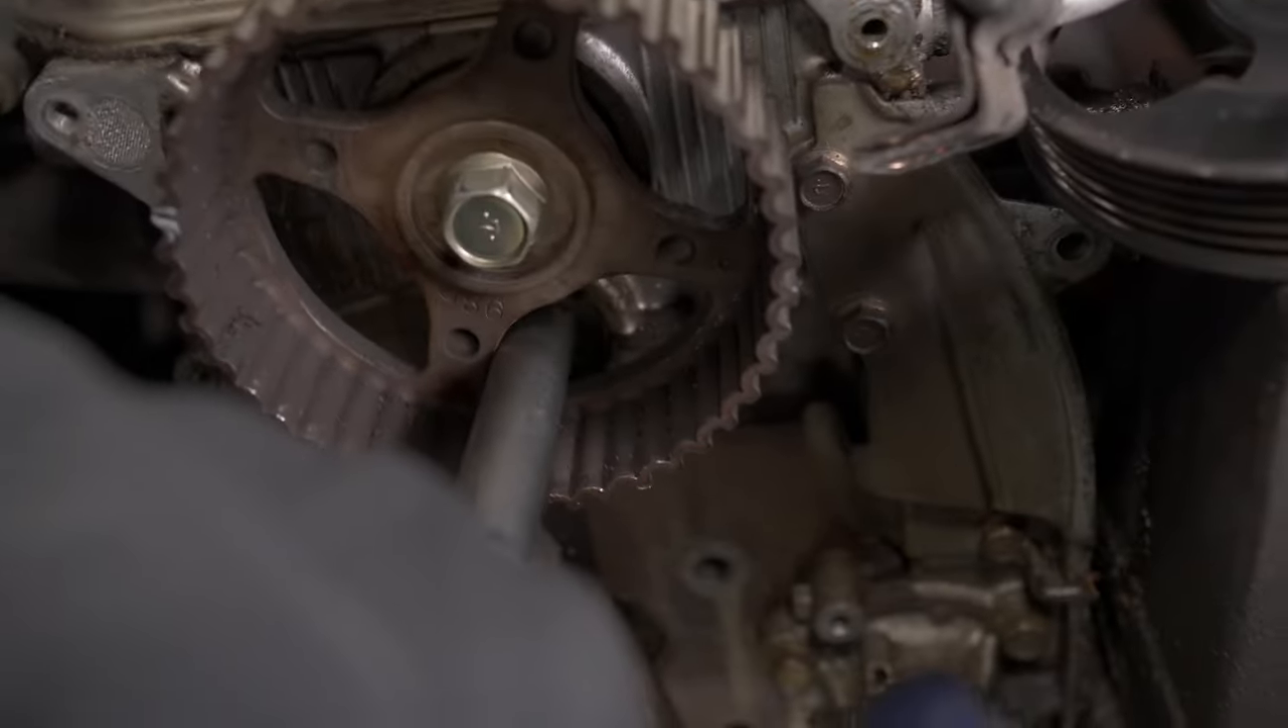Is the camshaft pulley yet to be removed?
Yes.